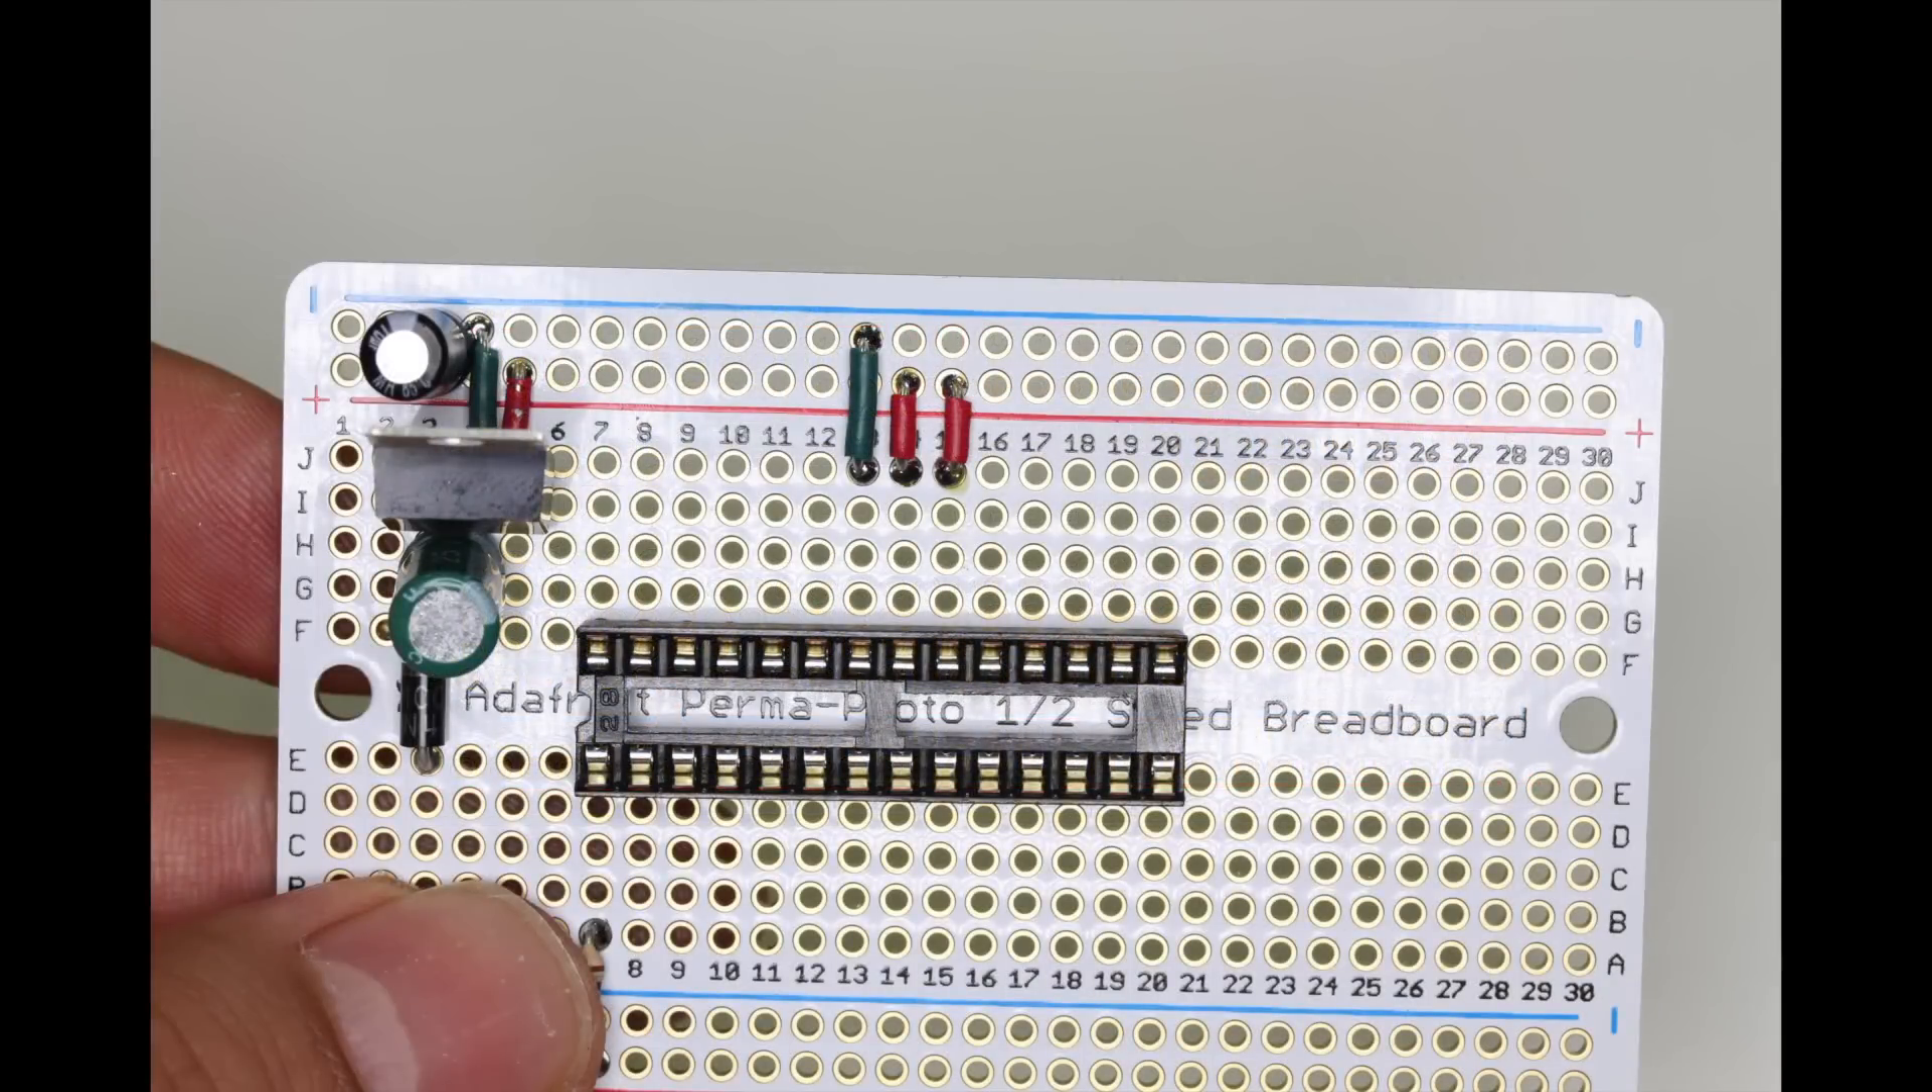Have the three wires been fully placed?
Yes.